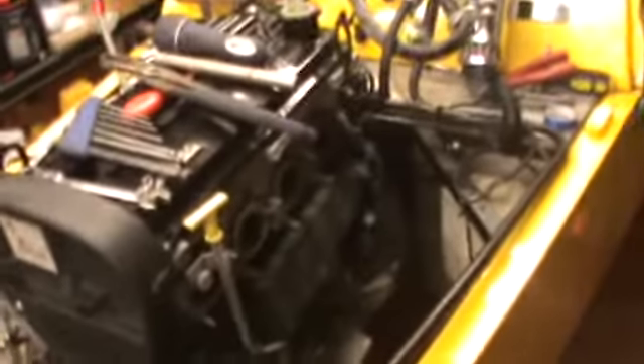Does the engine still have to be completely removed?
Yes.